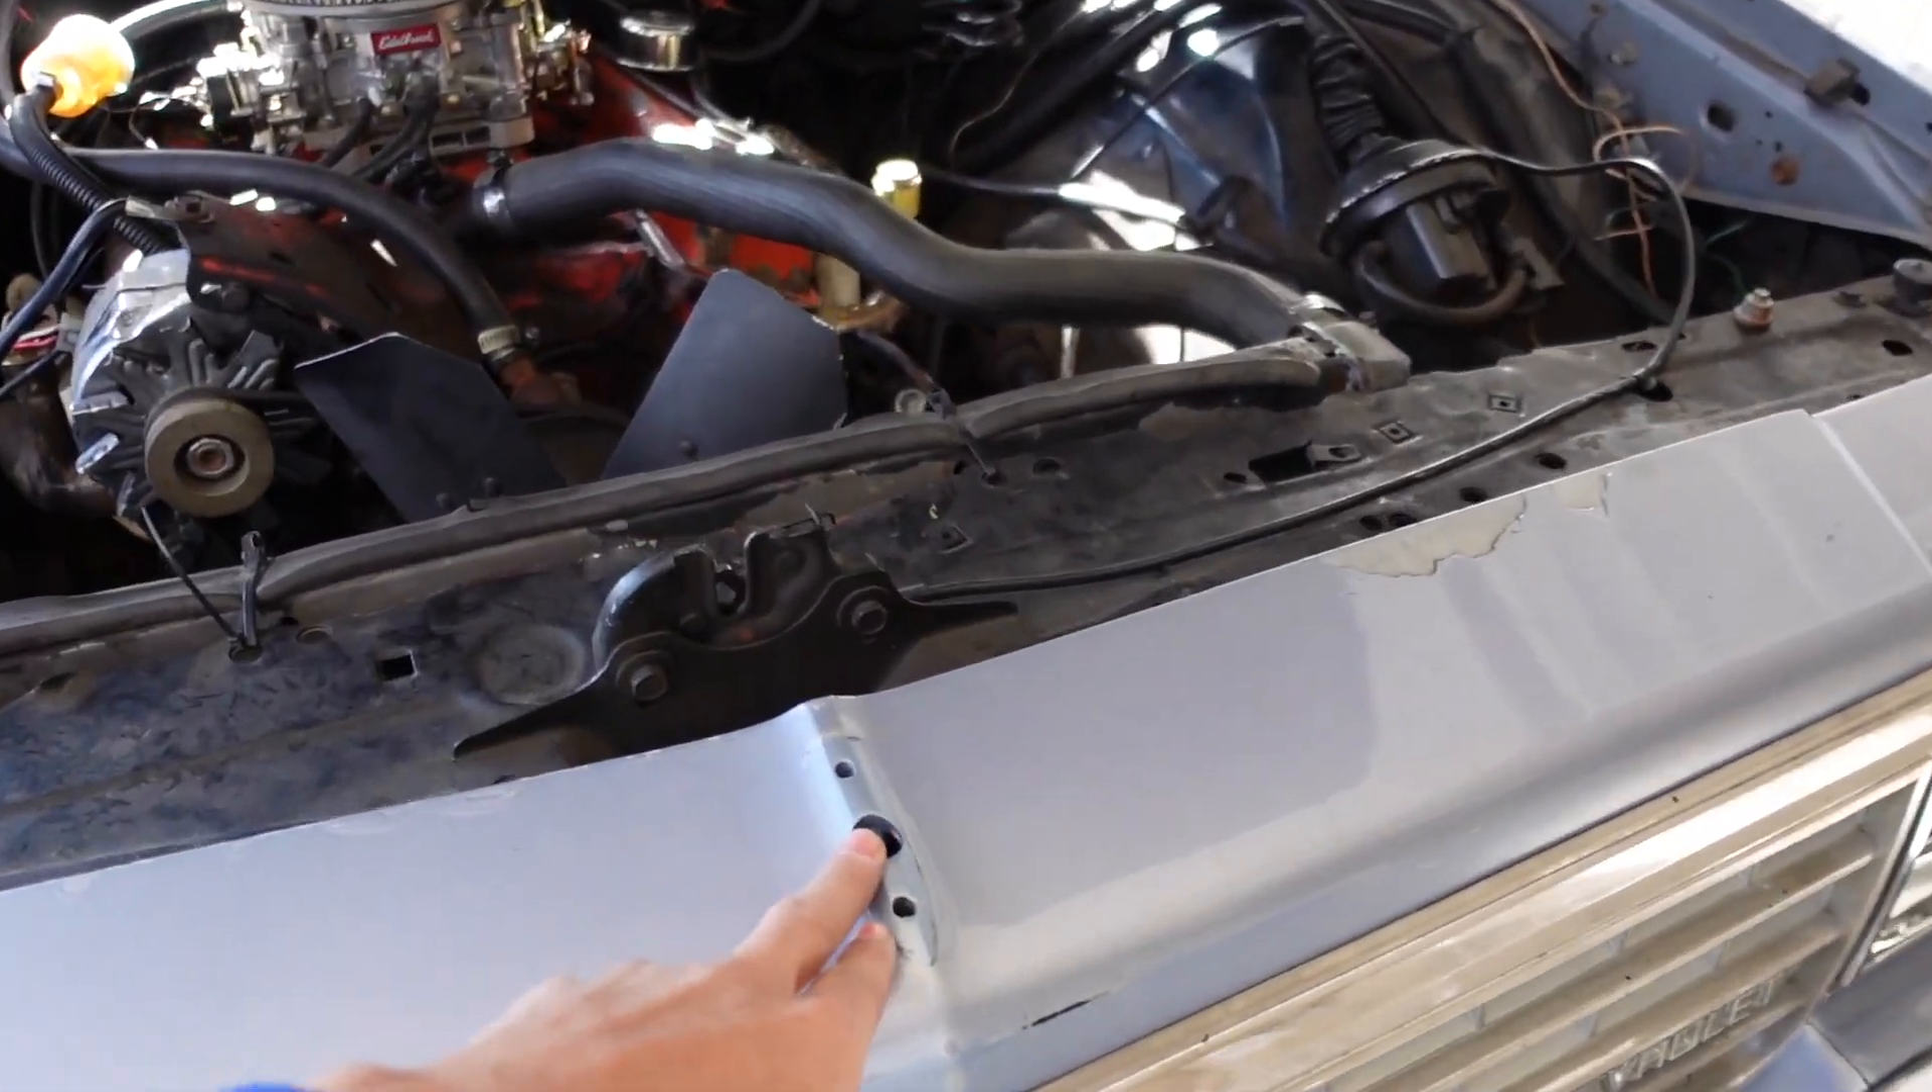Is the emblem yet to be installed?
Yes.